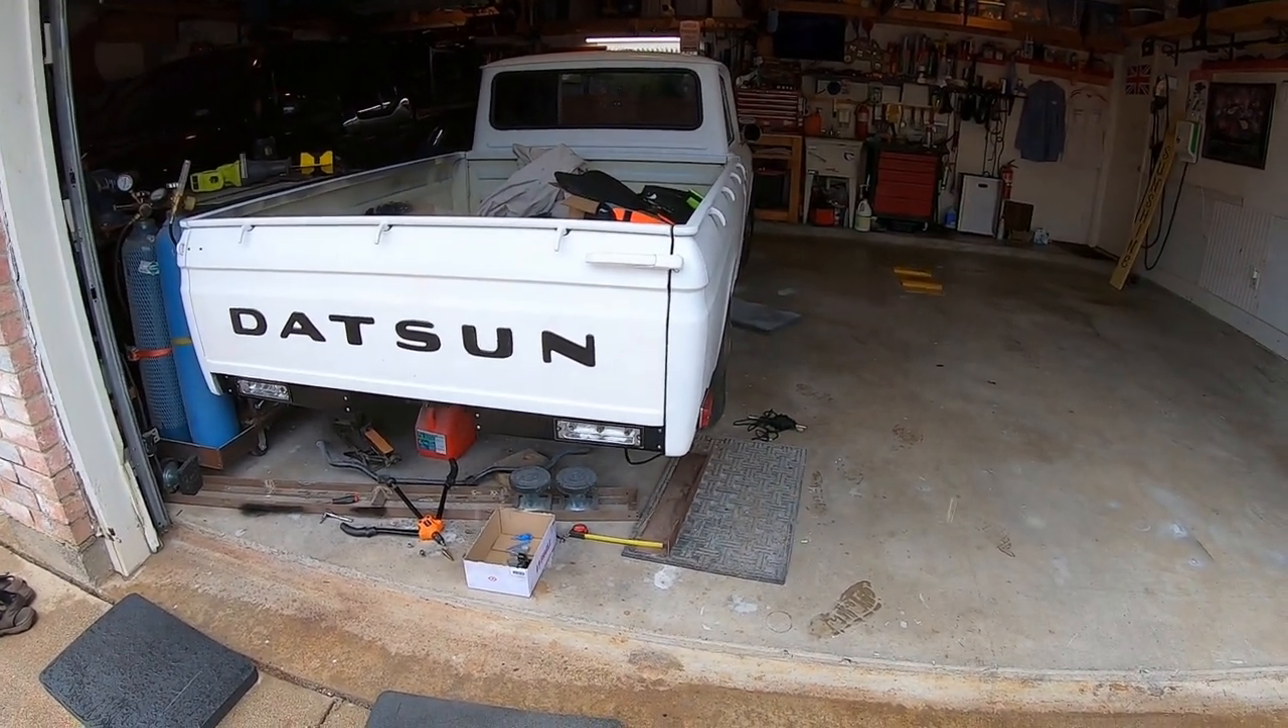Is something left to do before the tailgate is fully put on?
No.